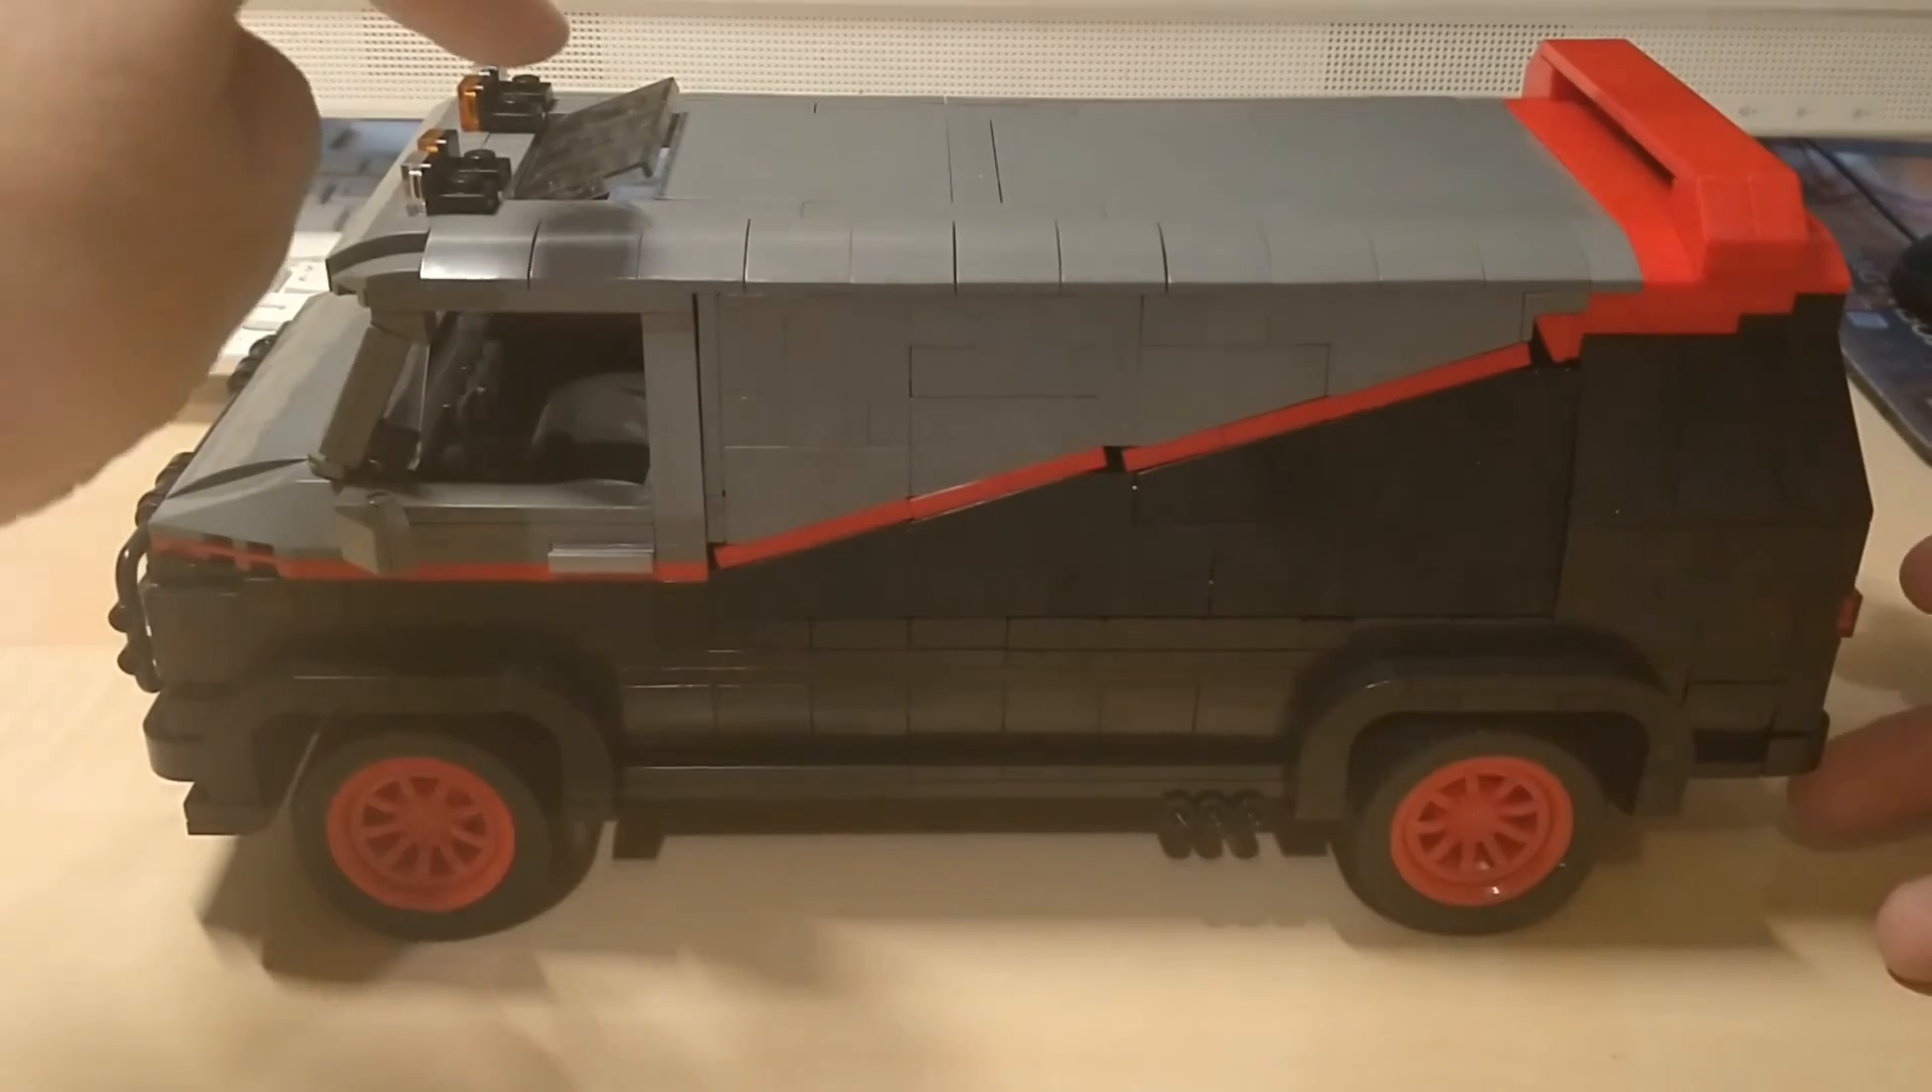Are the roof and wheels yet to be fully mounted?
No.